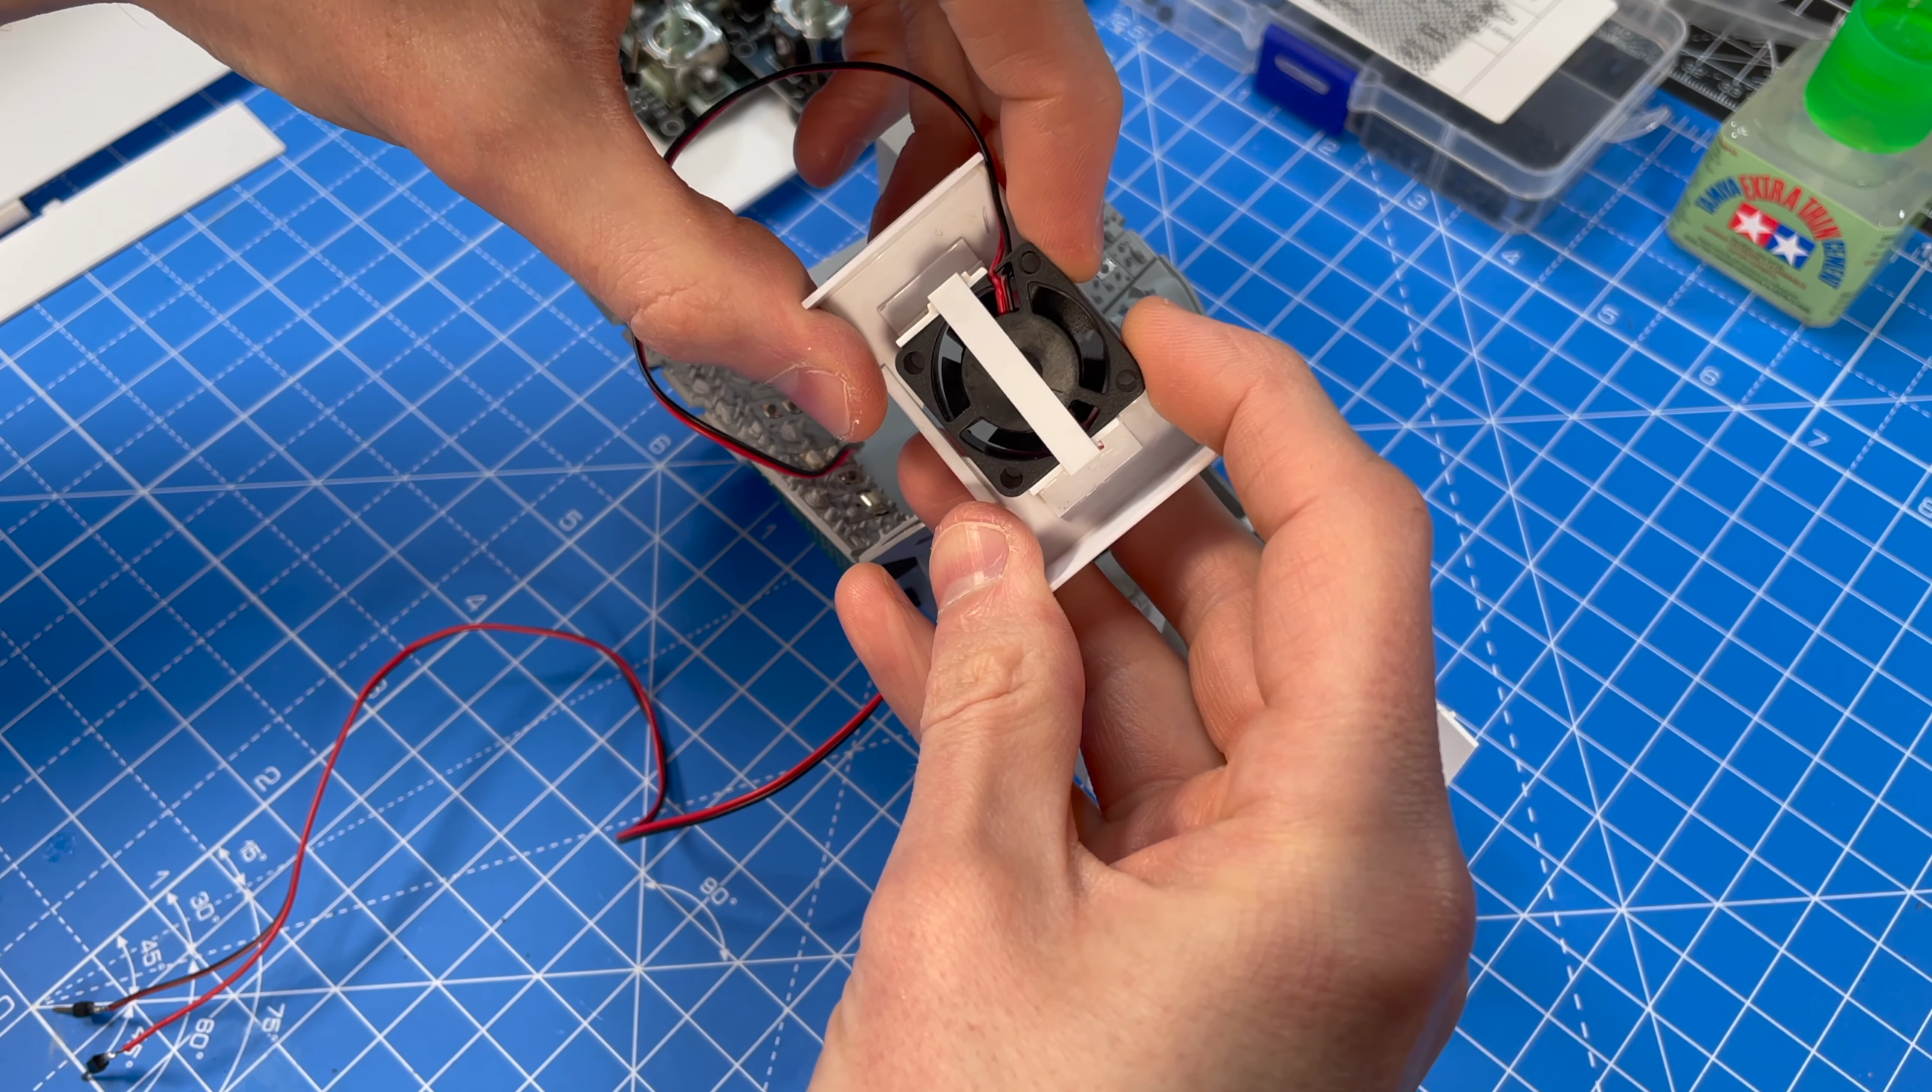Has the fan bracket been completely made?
Yes.